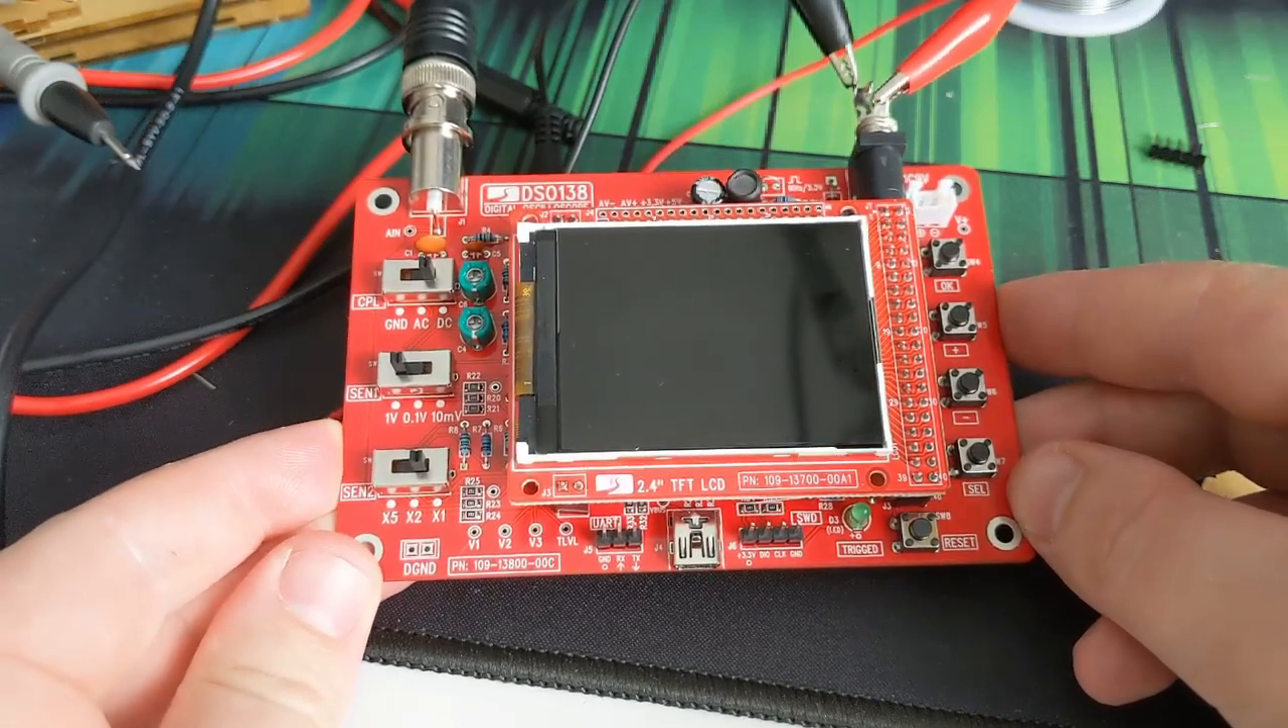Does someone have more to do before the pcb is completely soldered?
No.